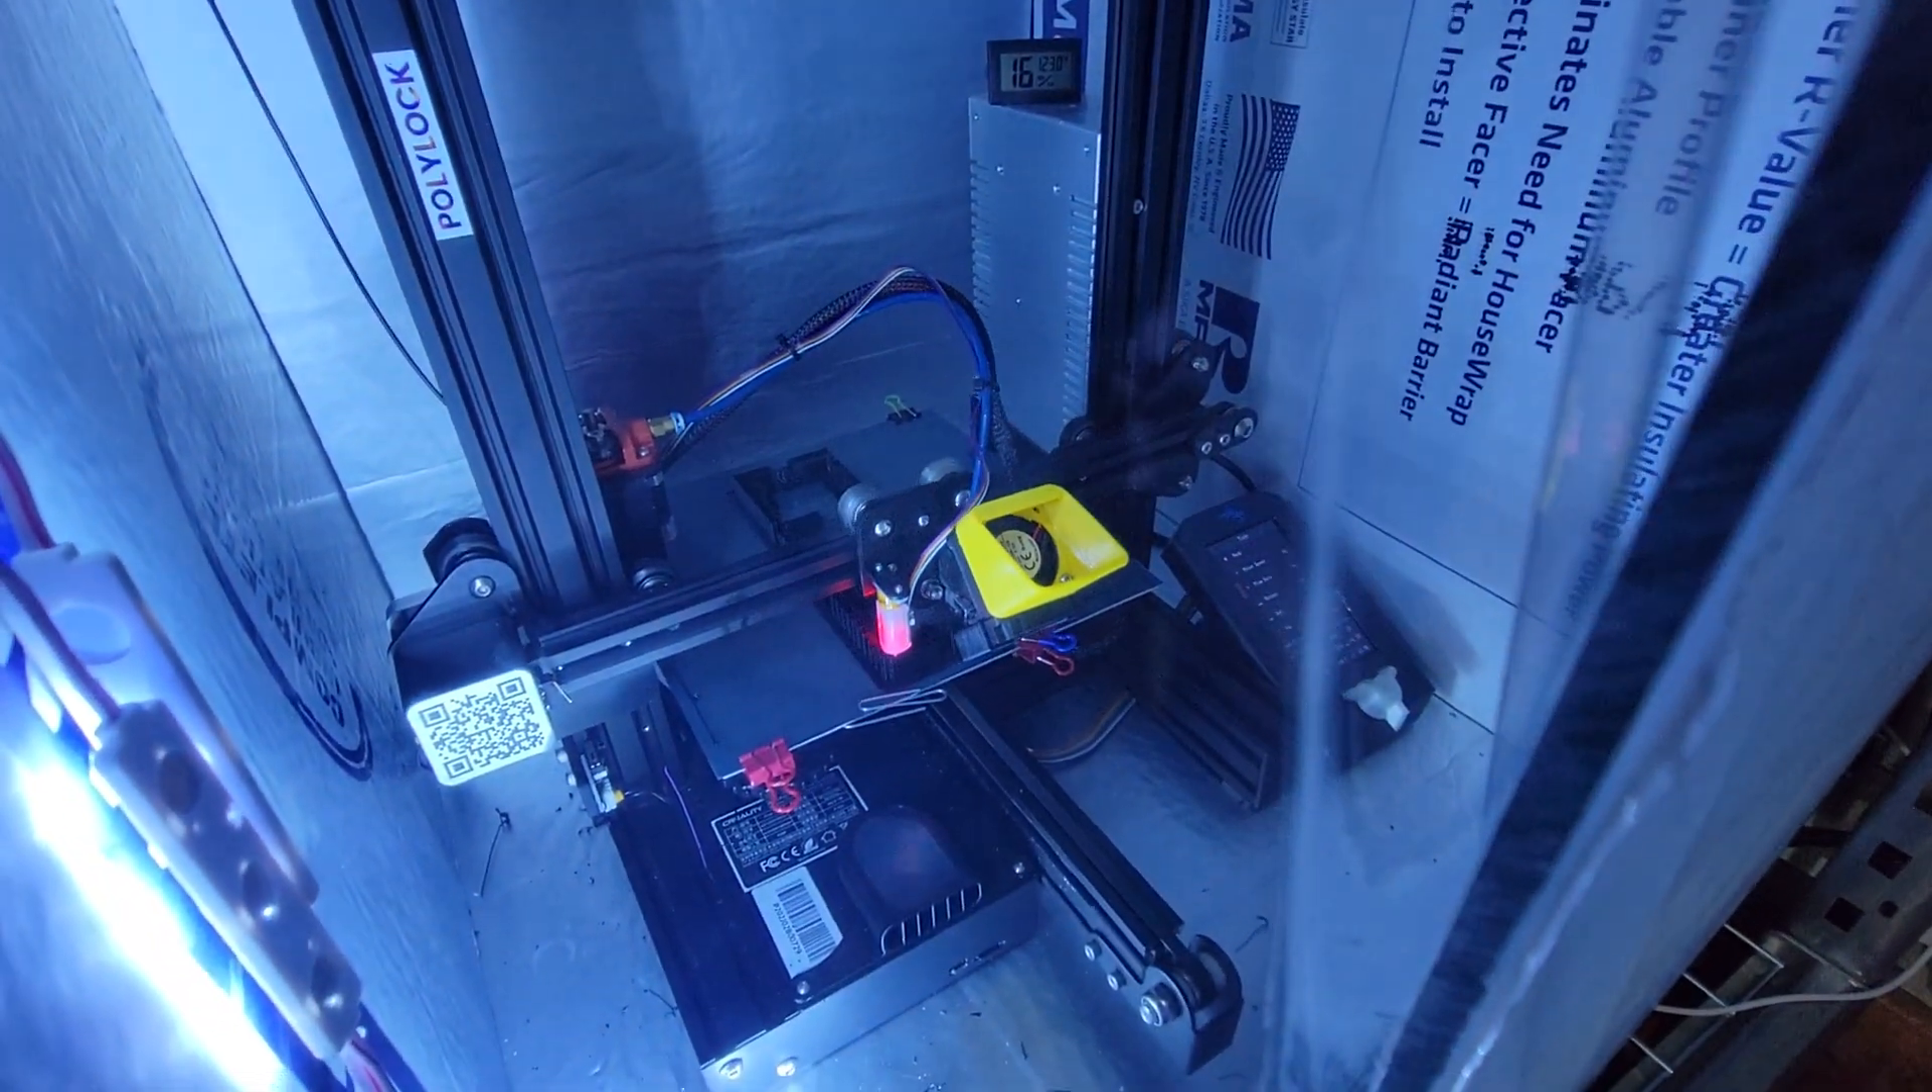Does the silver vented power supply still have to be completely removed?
Yes.